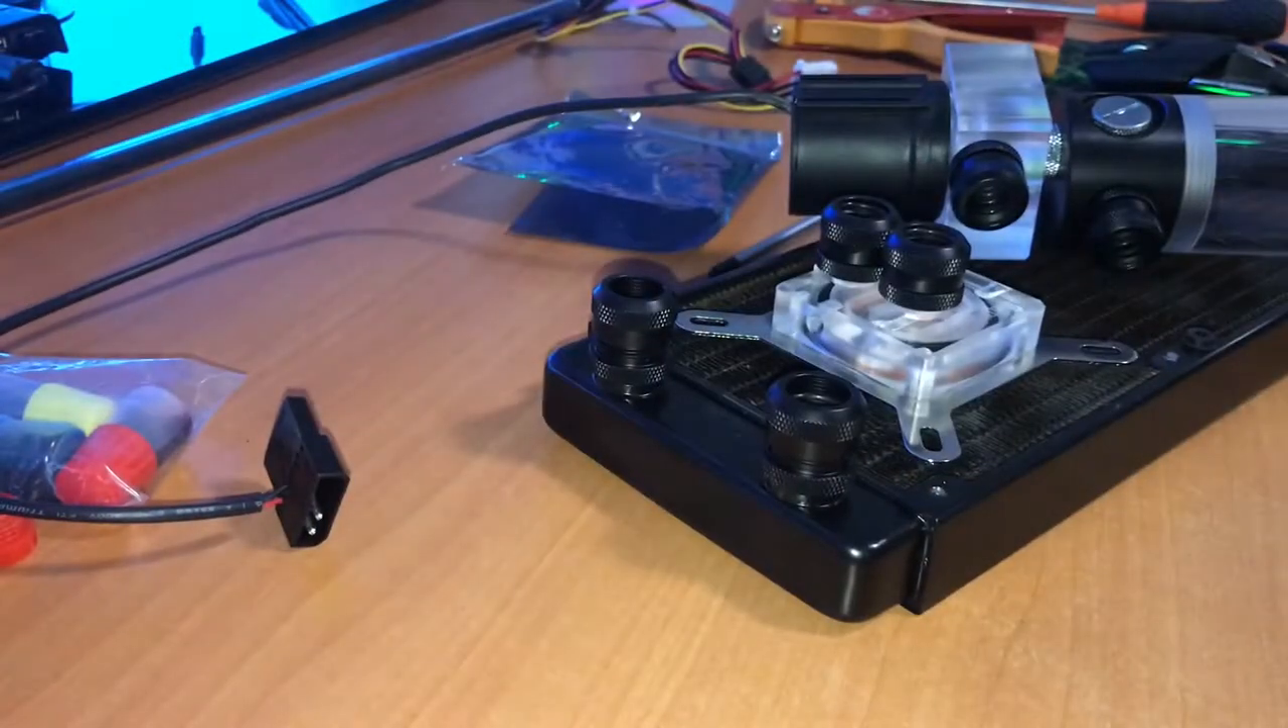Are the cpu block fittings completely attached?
Yes.